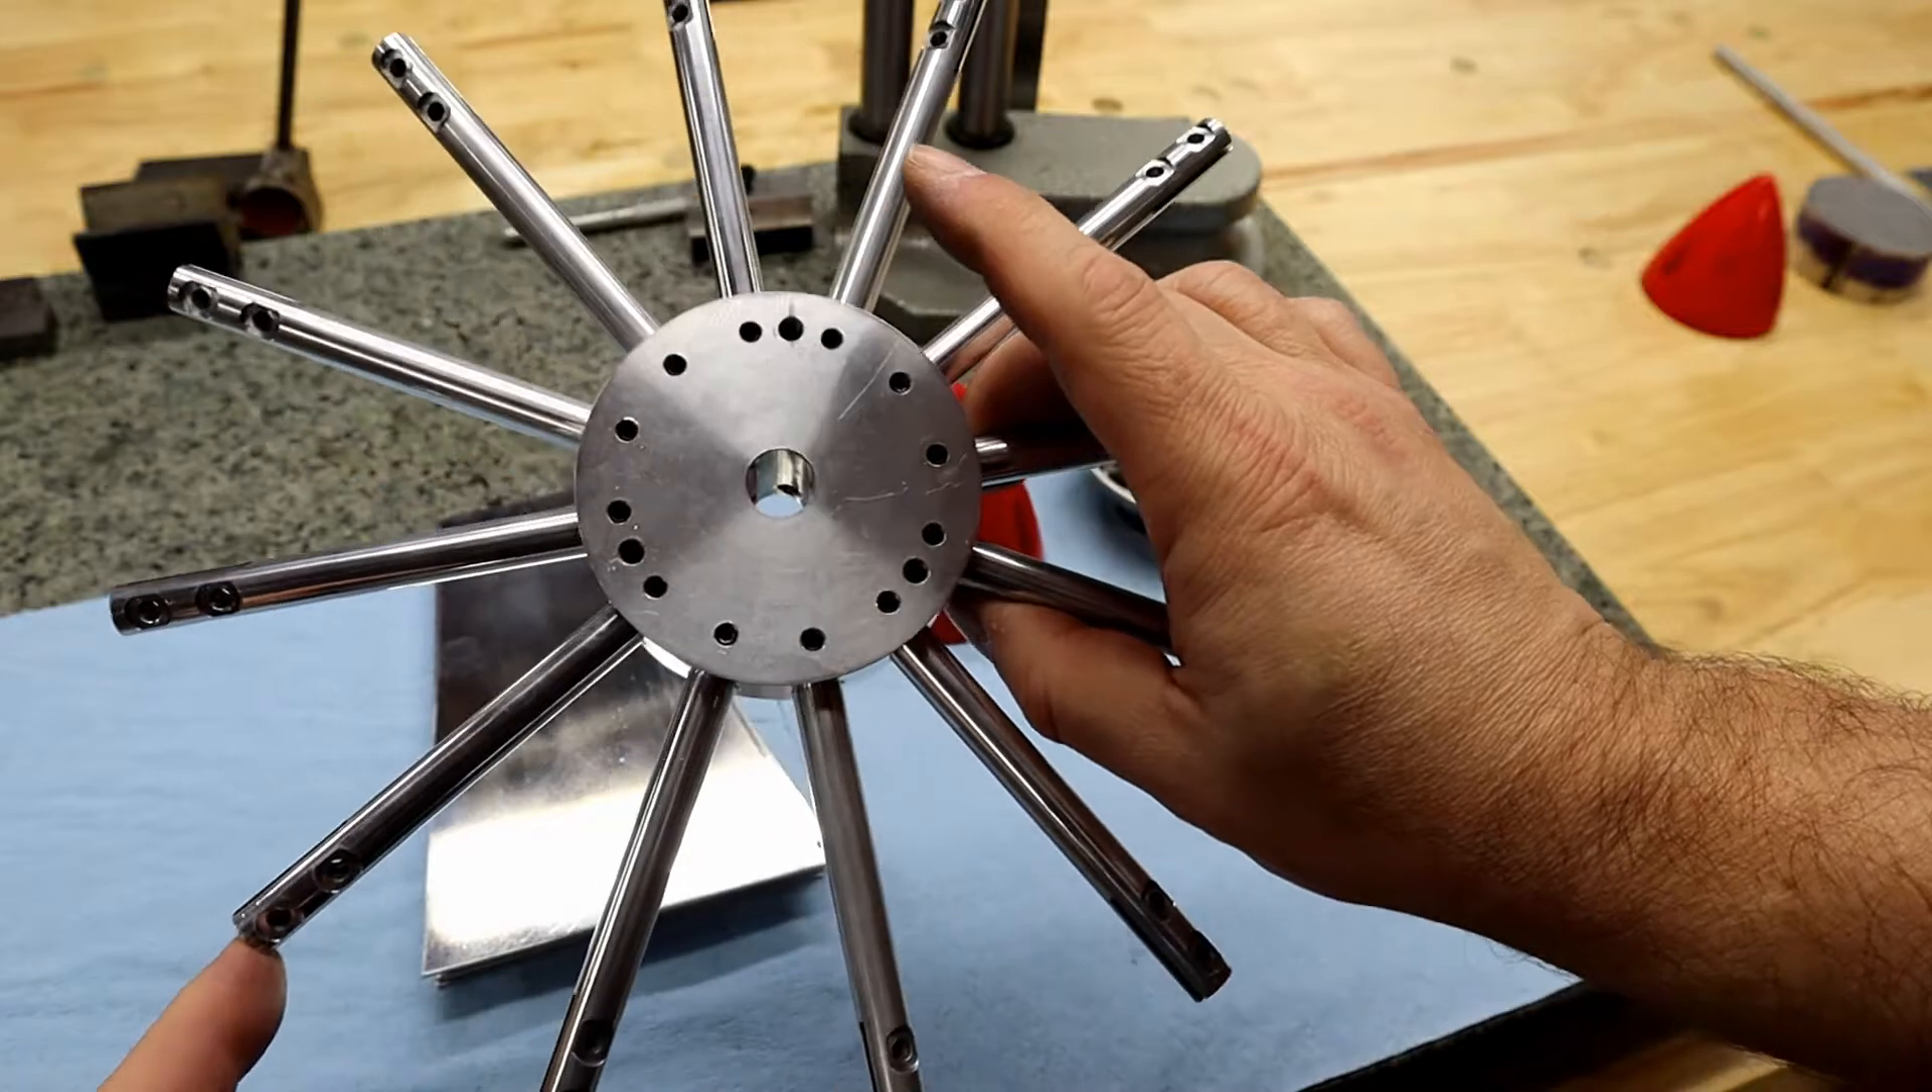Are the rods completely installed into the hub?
Yes.